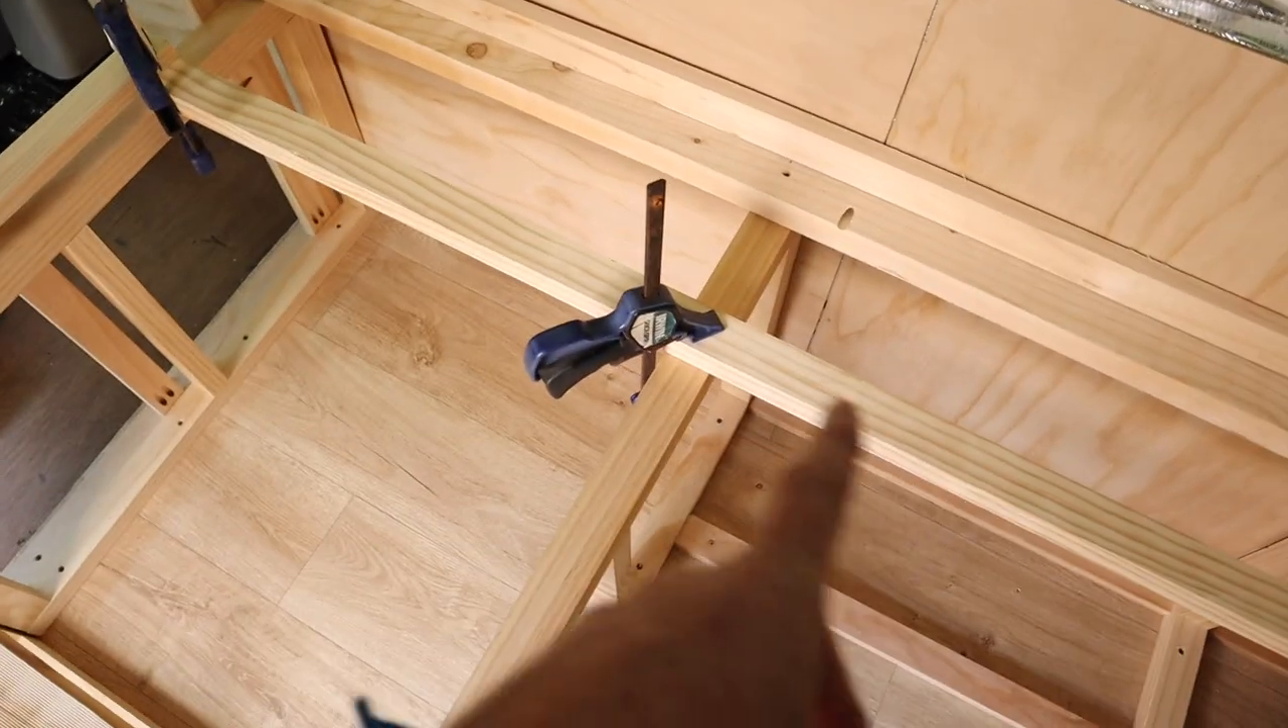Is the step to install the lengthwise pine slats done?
No.